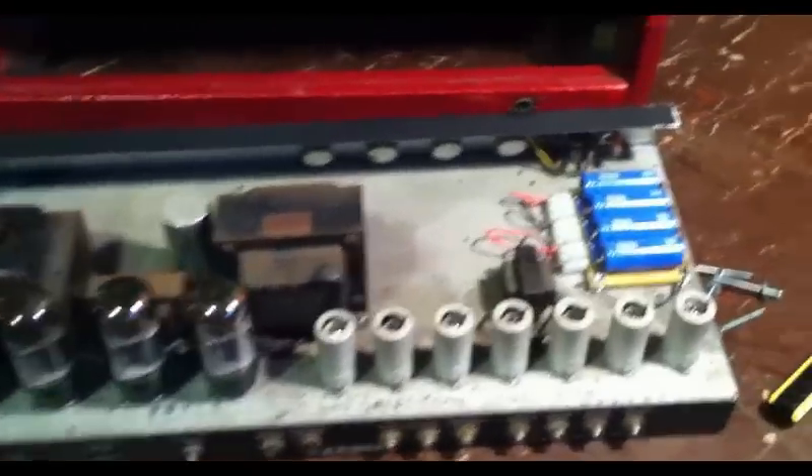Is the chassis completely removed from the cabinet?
Yes.